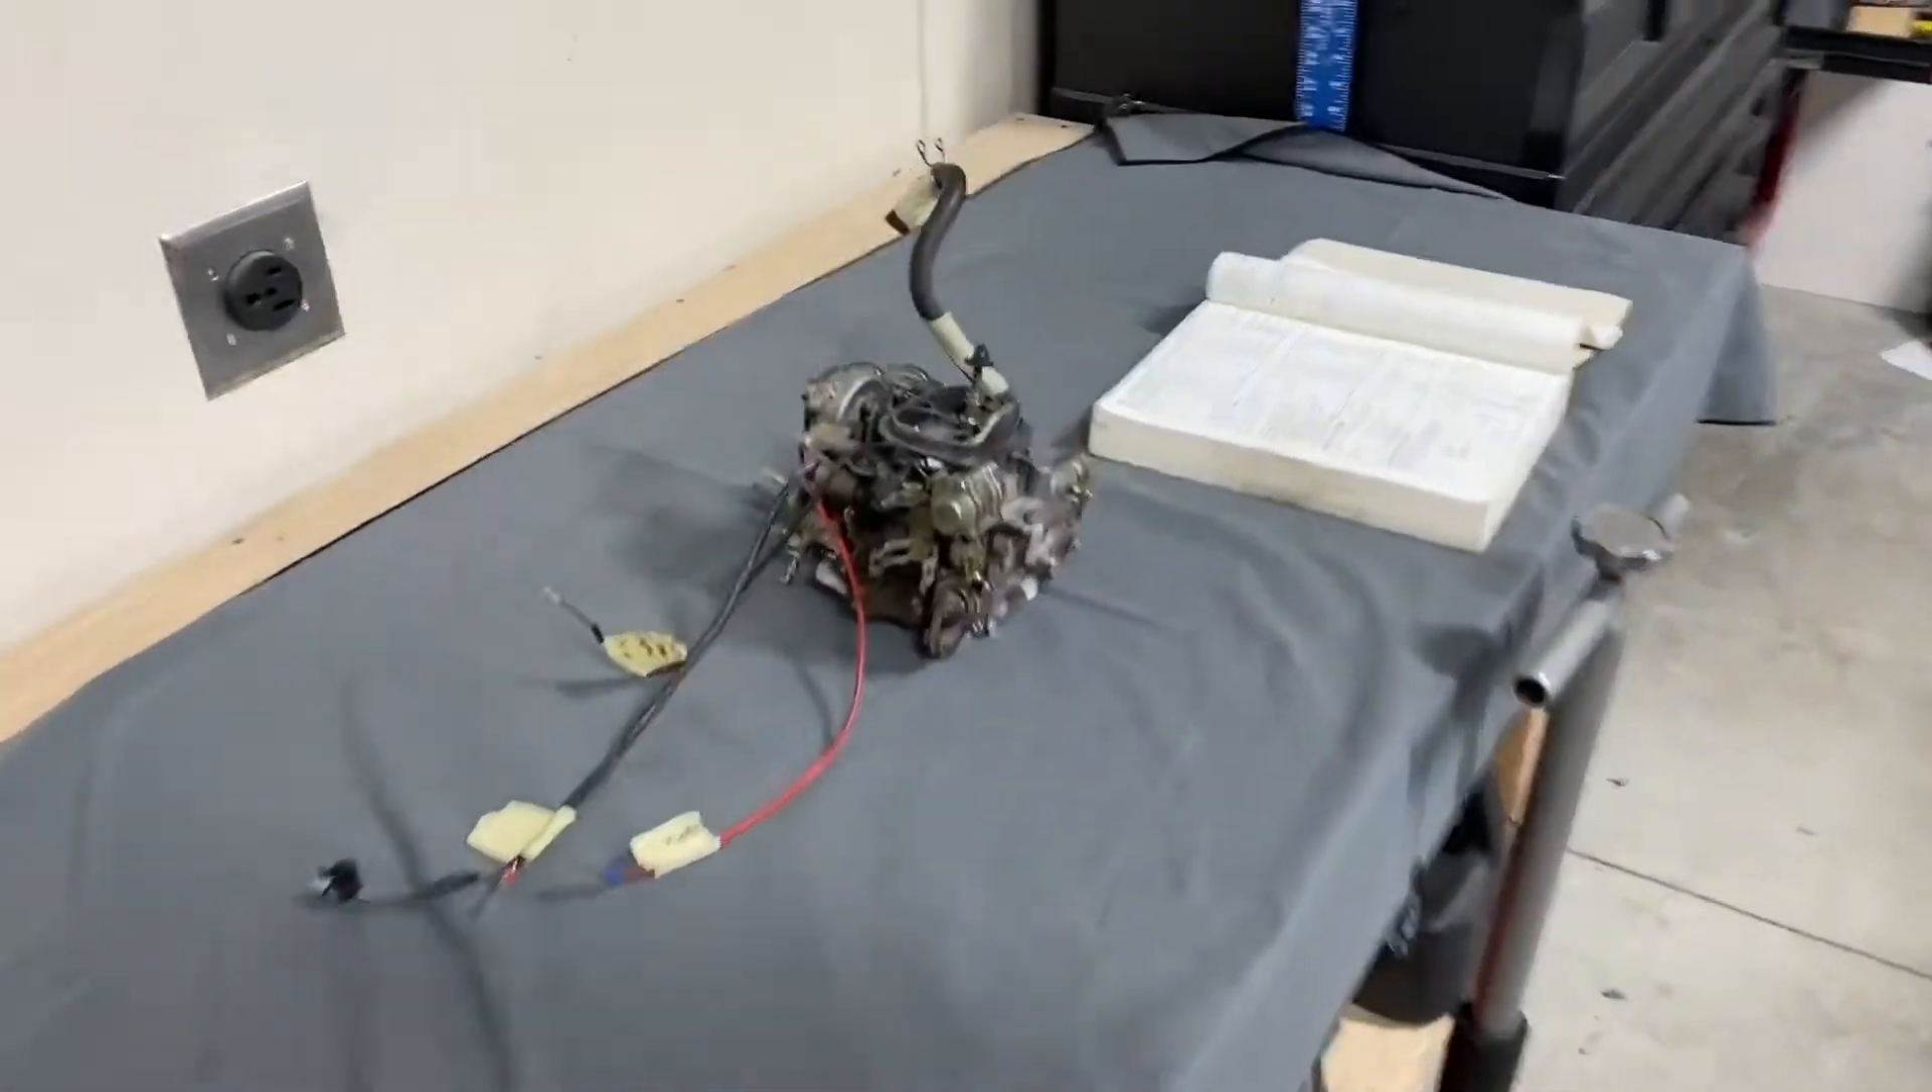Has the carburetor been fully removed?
Yes.